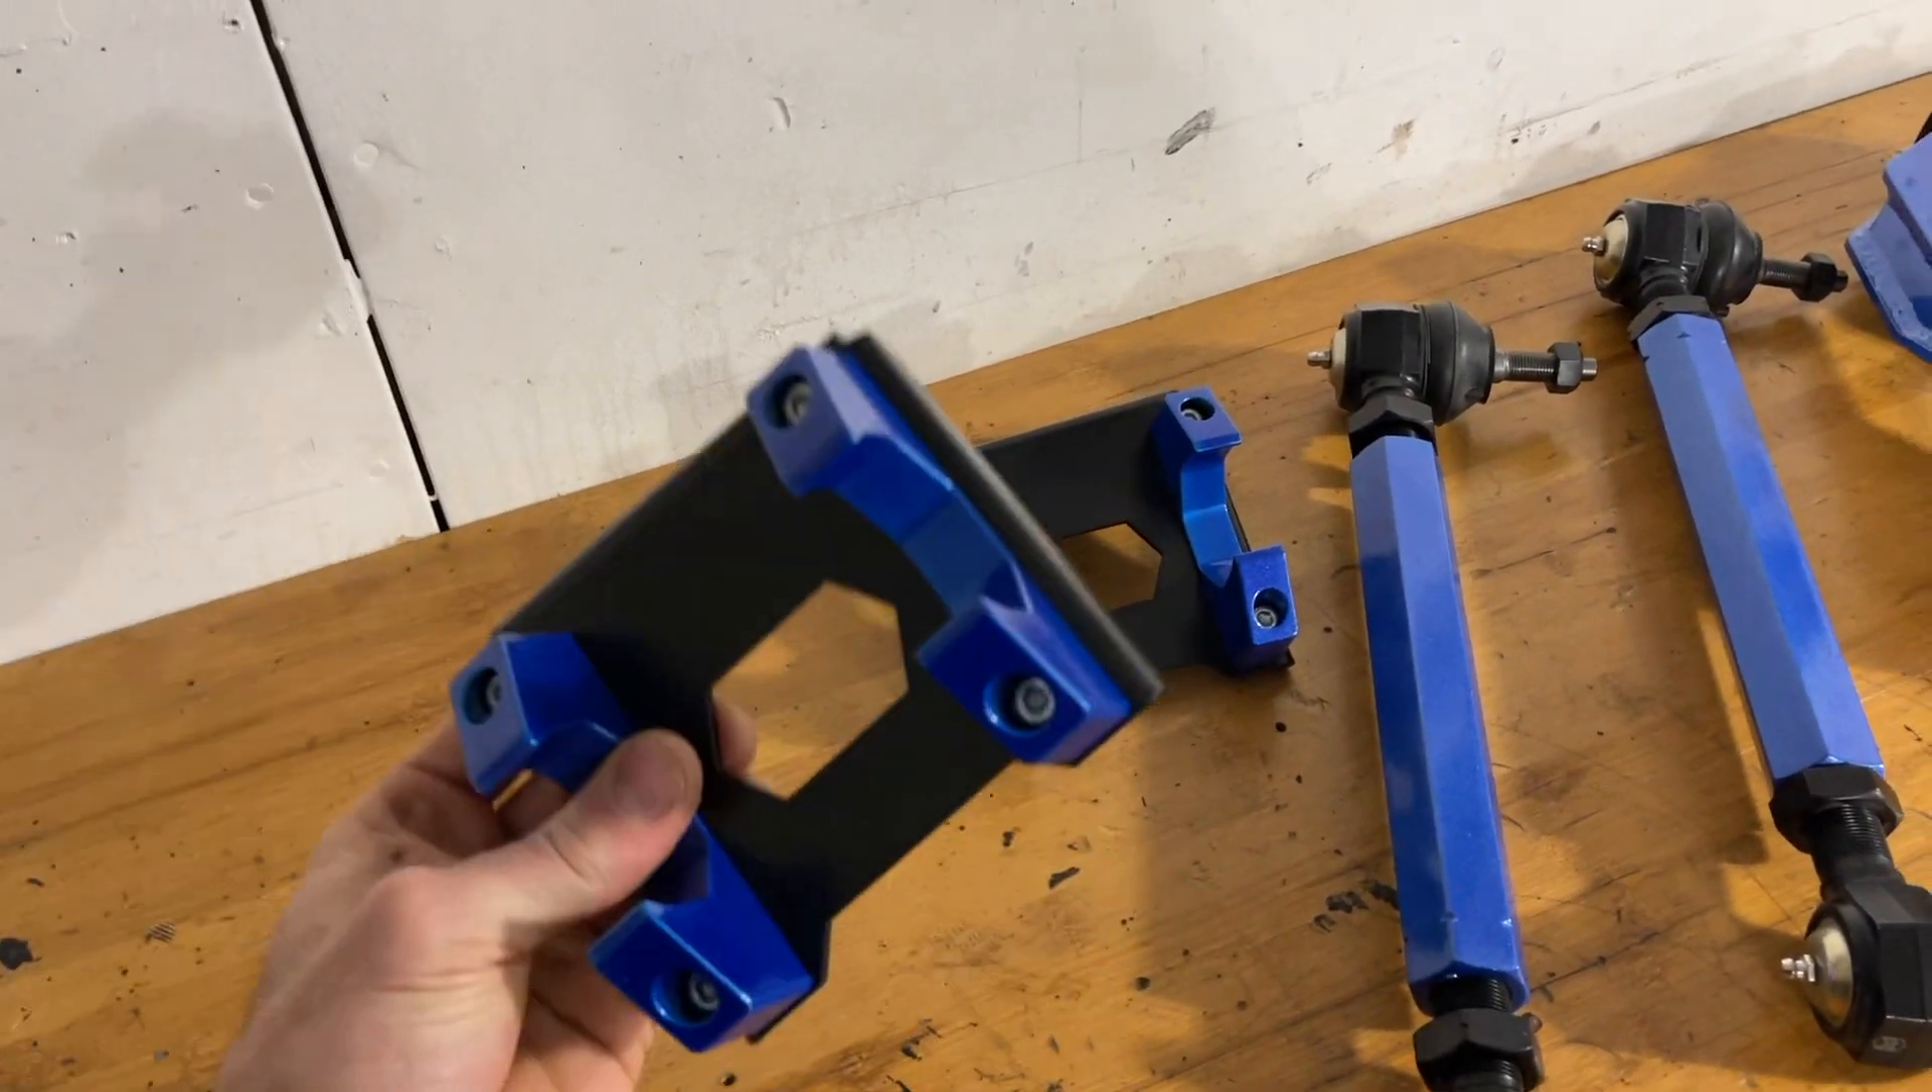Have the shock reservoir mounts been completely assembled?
Yes.